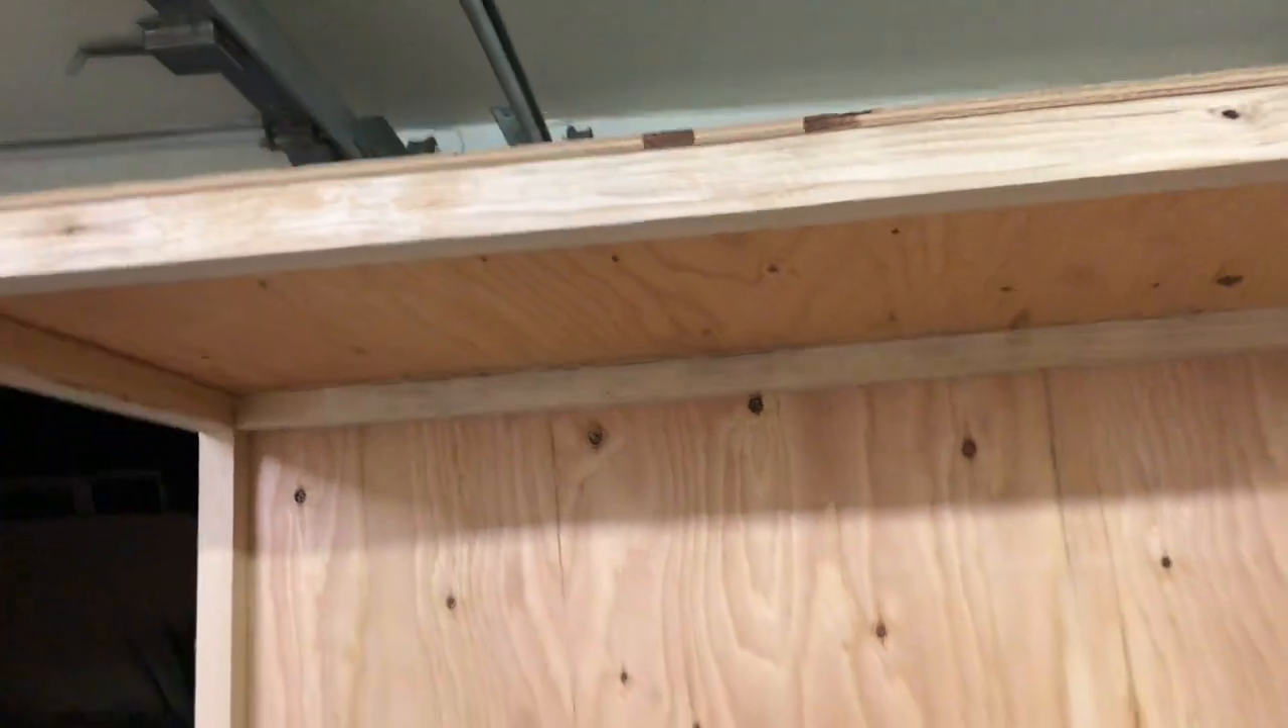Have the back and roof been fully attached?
Yes.